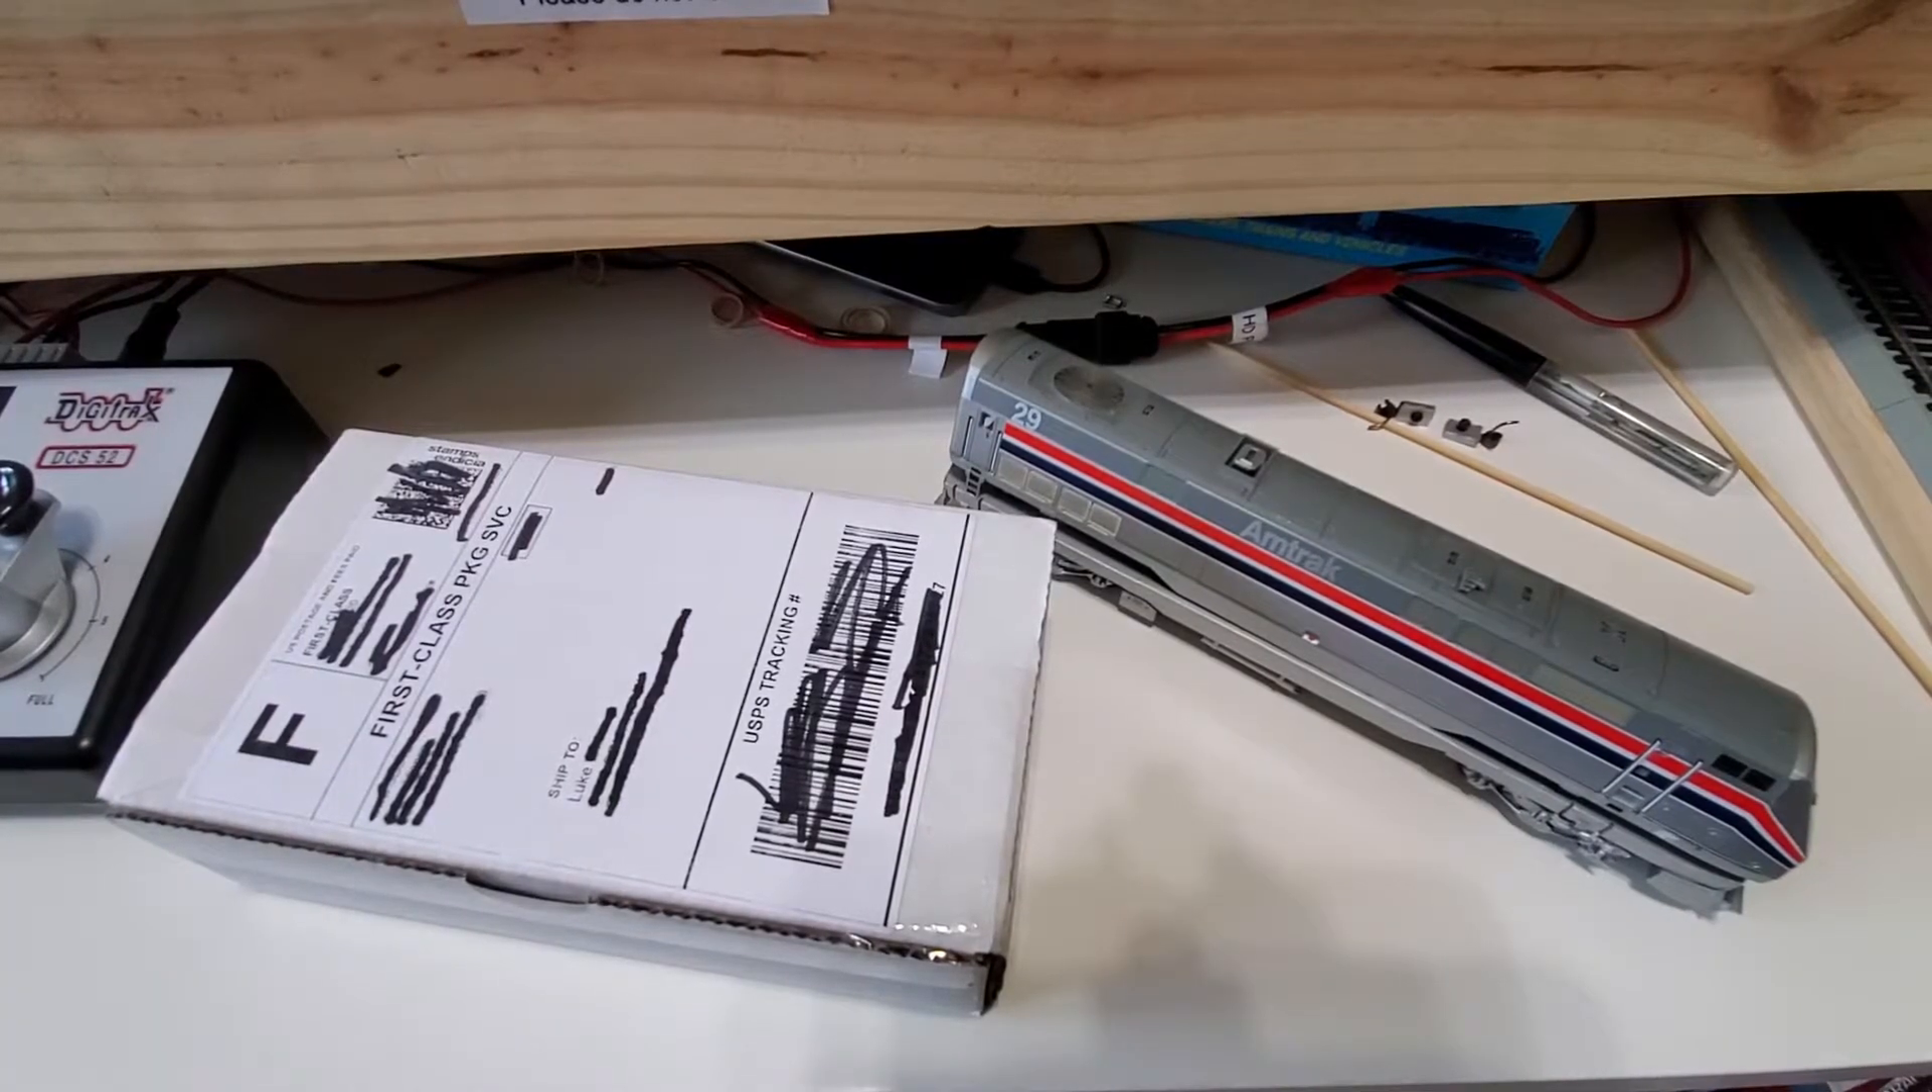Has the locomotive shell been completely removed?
No.